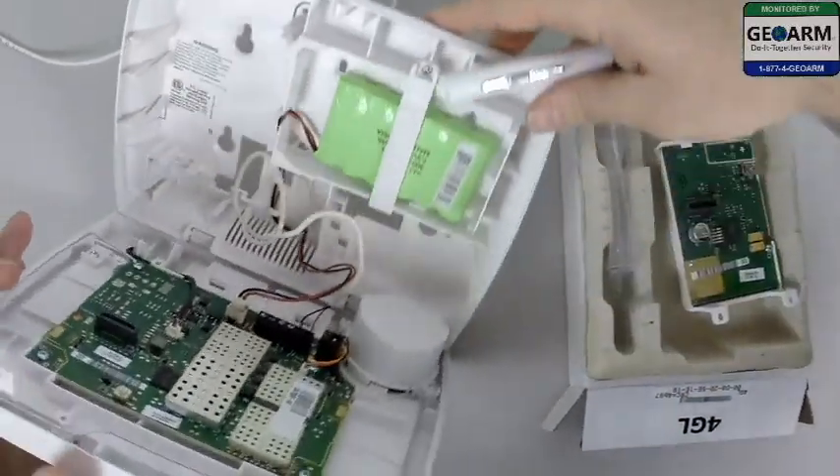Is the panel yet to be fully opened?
No.